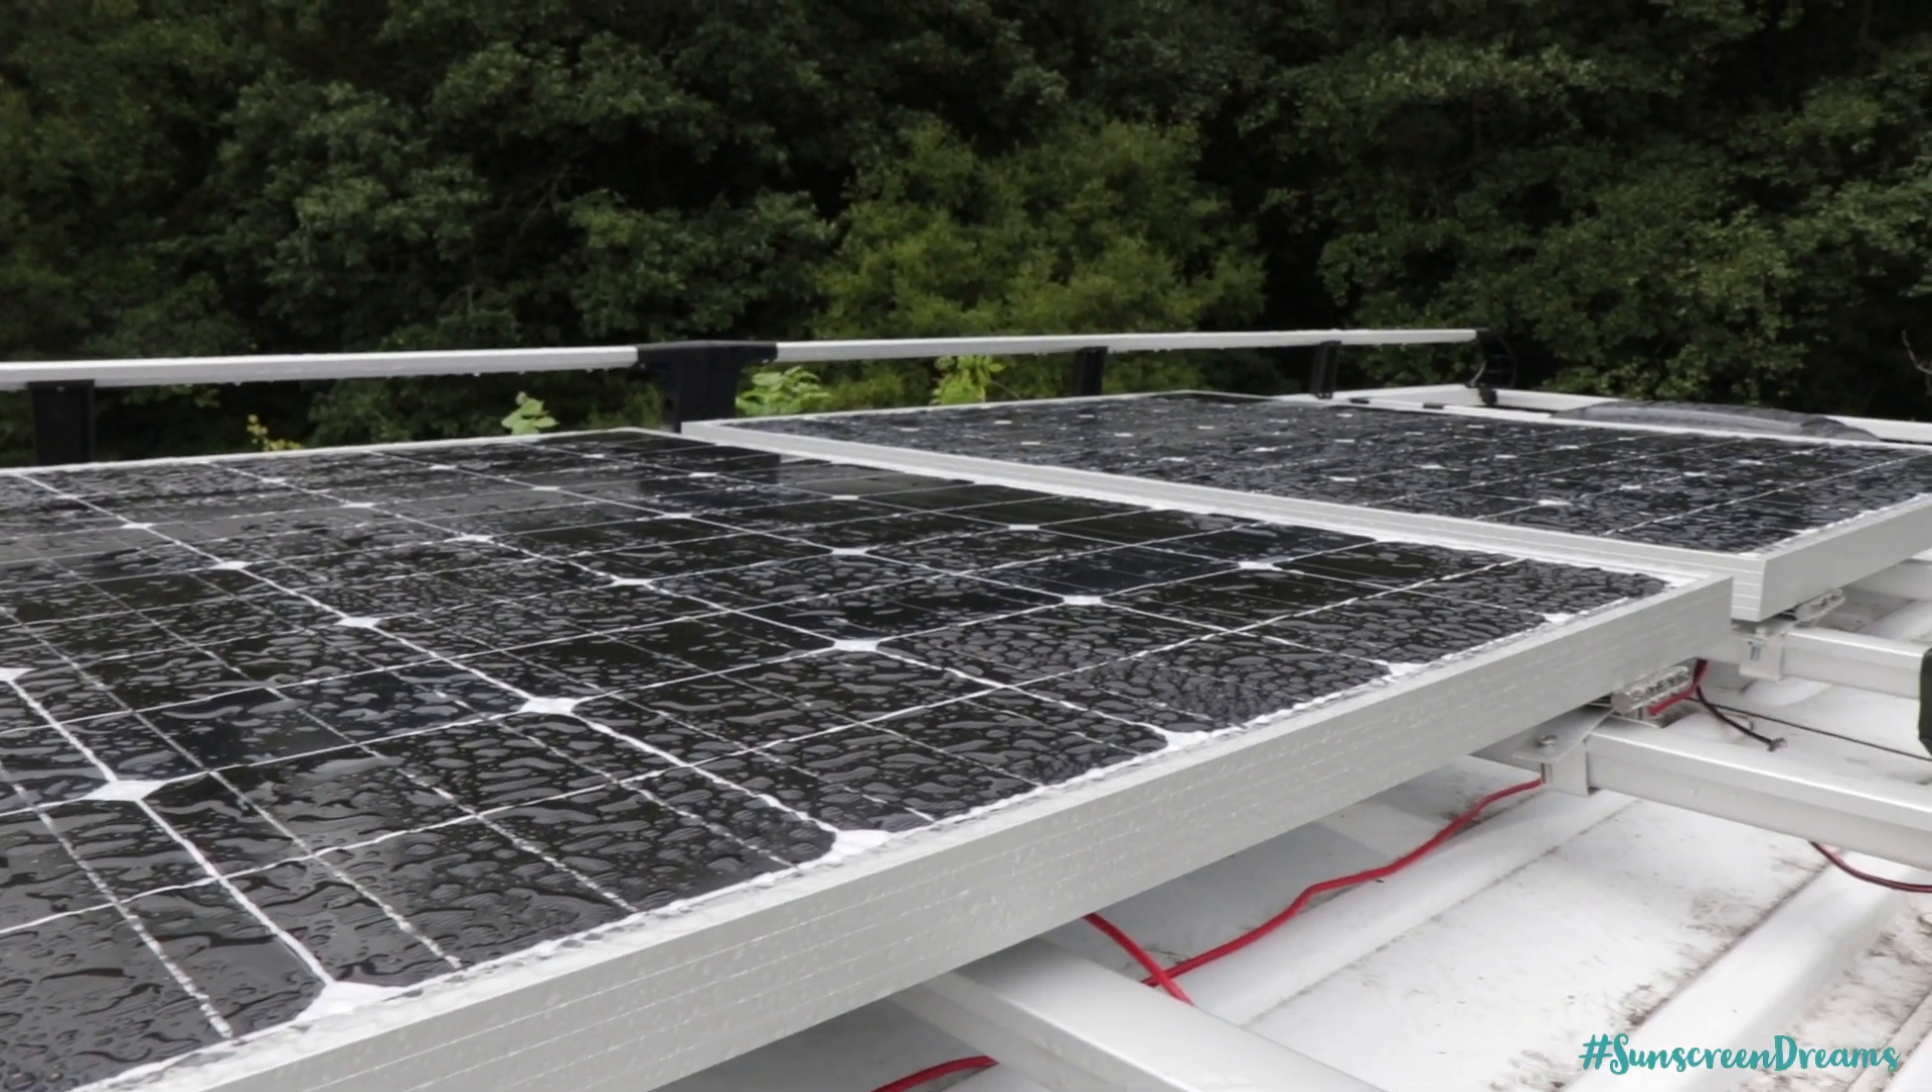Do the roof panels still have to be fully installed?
No.